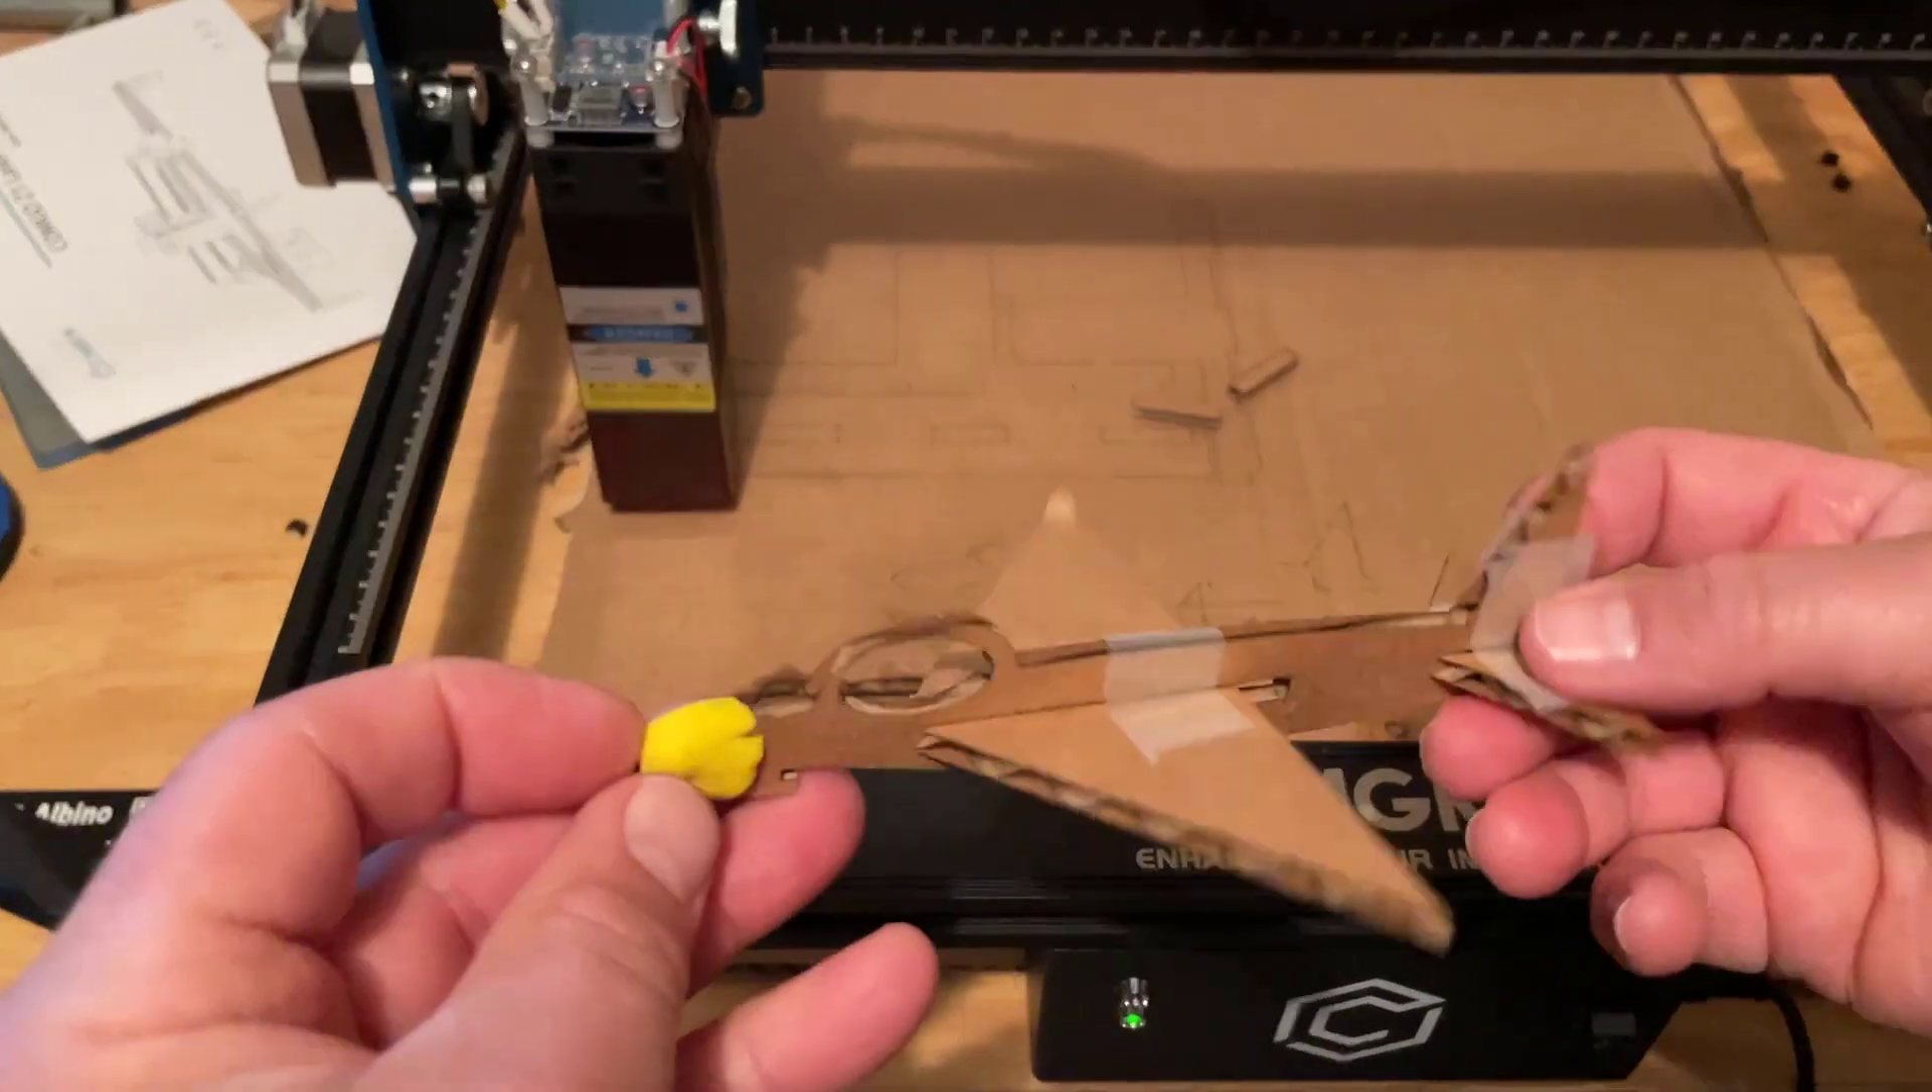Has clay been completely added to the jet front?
Yes.